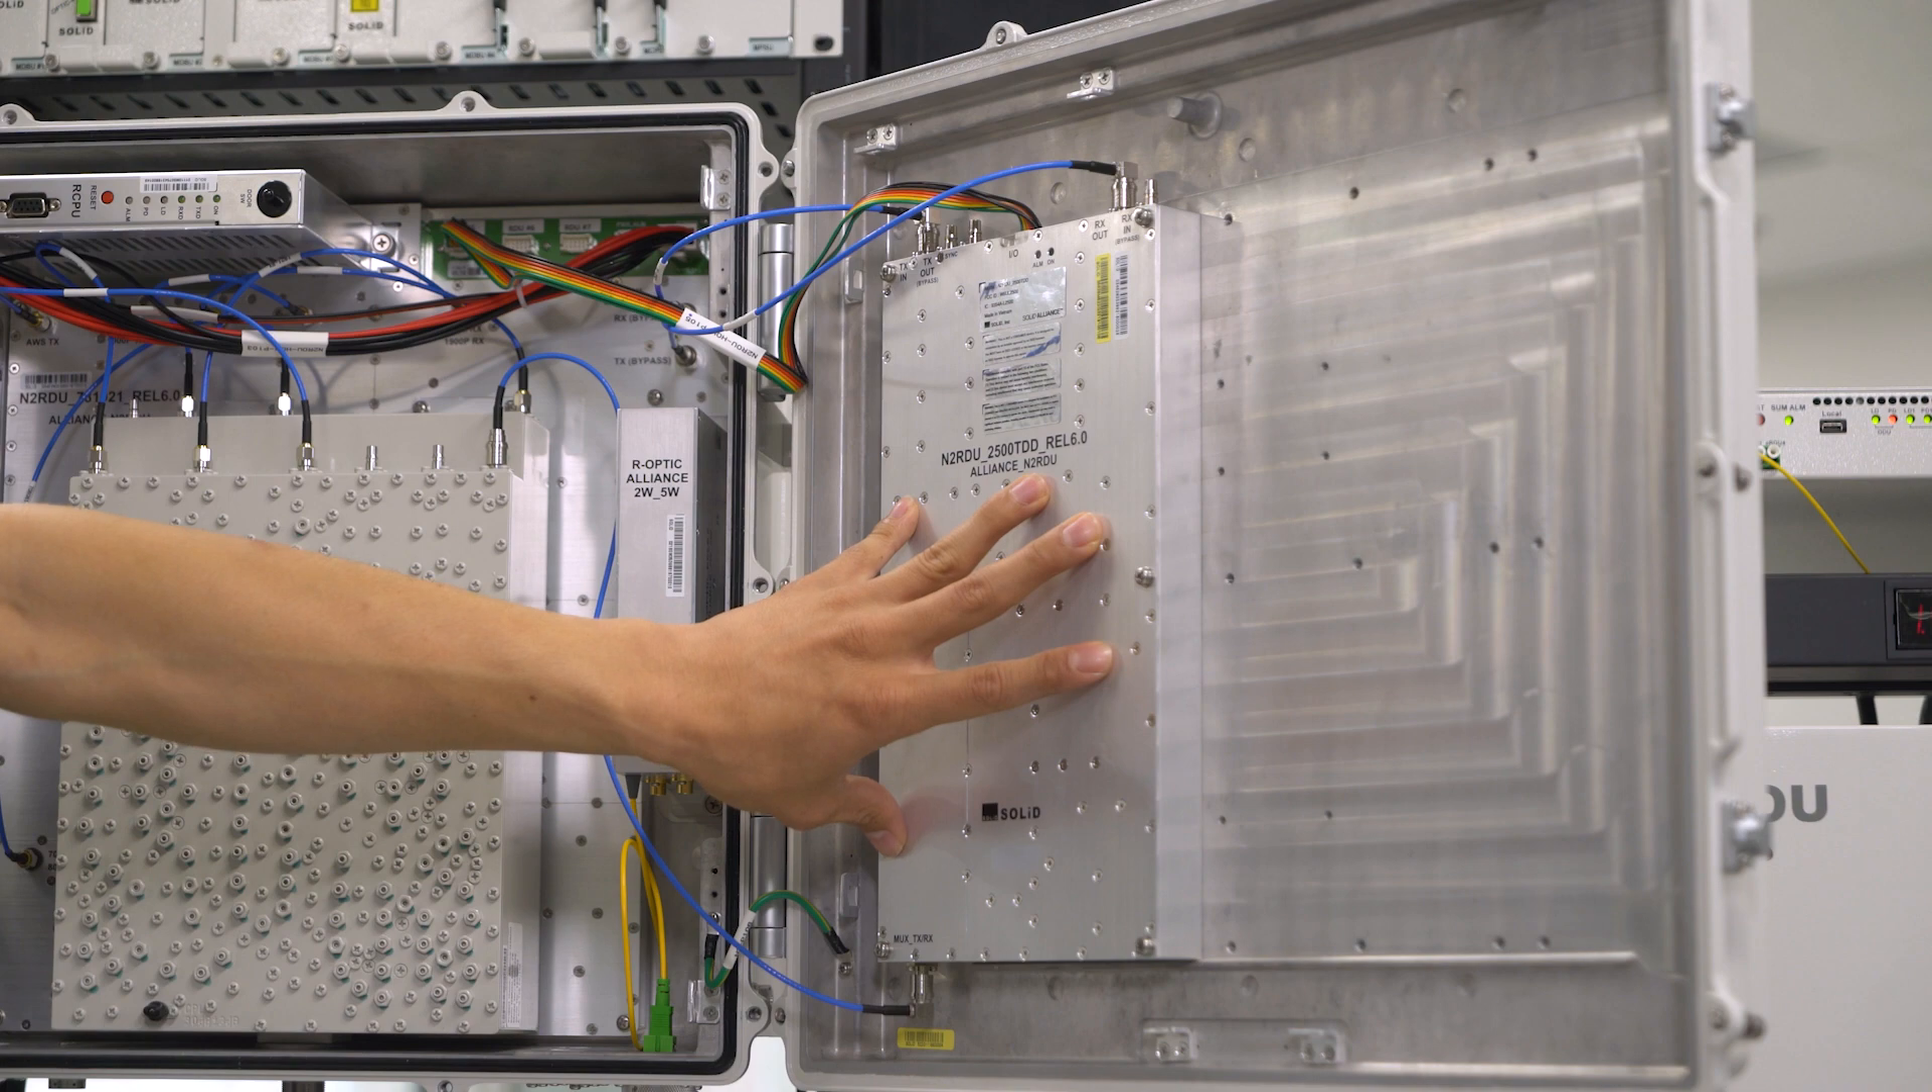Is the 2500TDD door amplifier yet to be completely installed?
No.